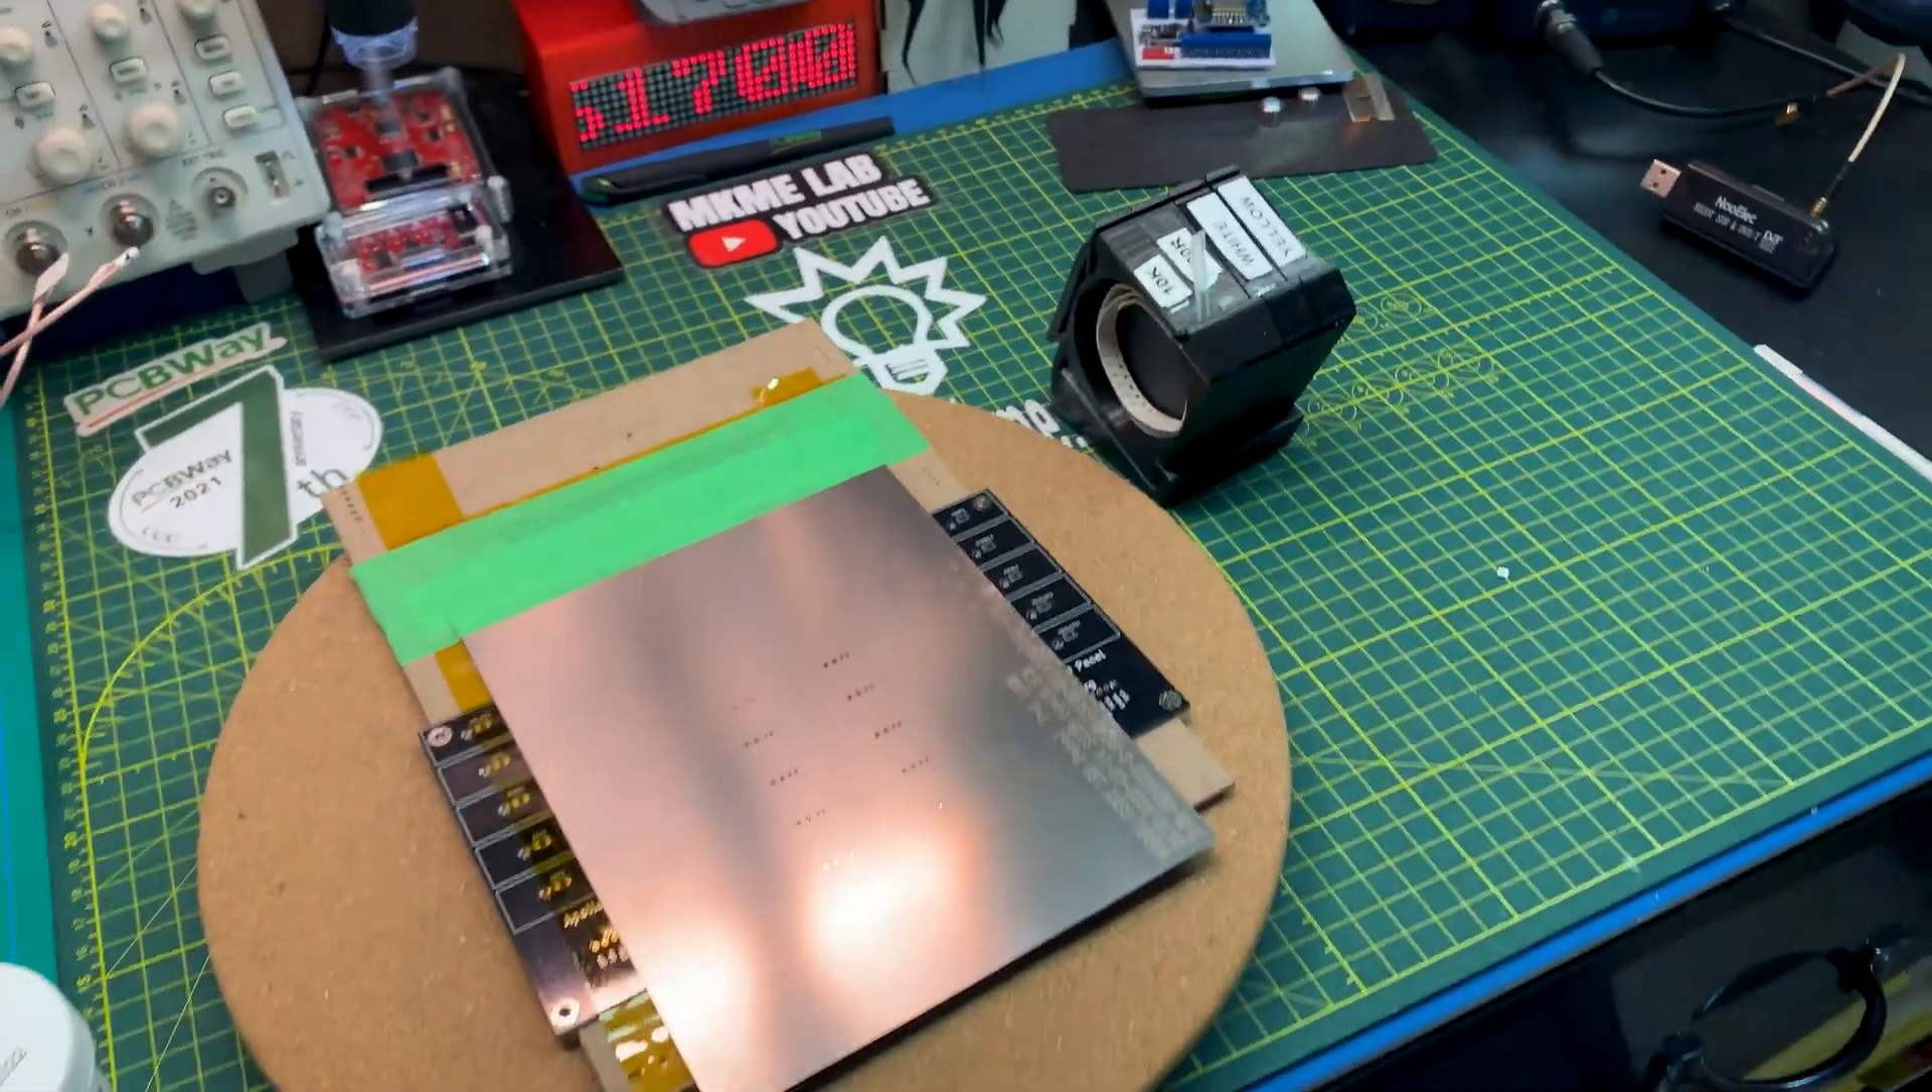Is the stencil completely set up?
Yes.